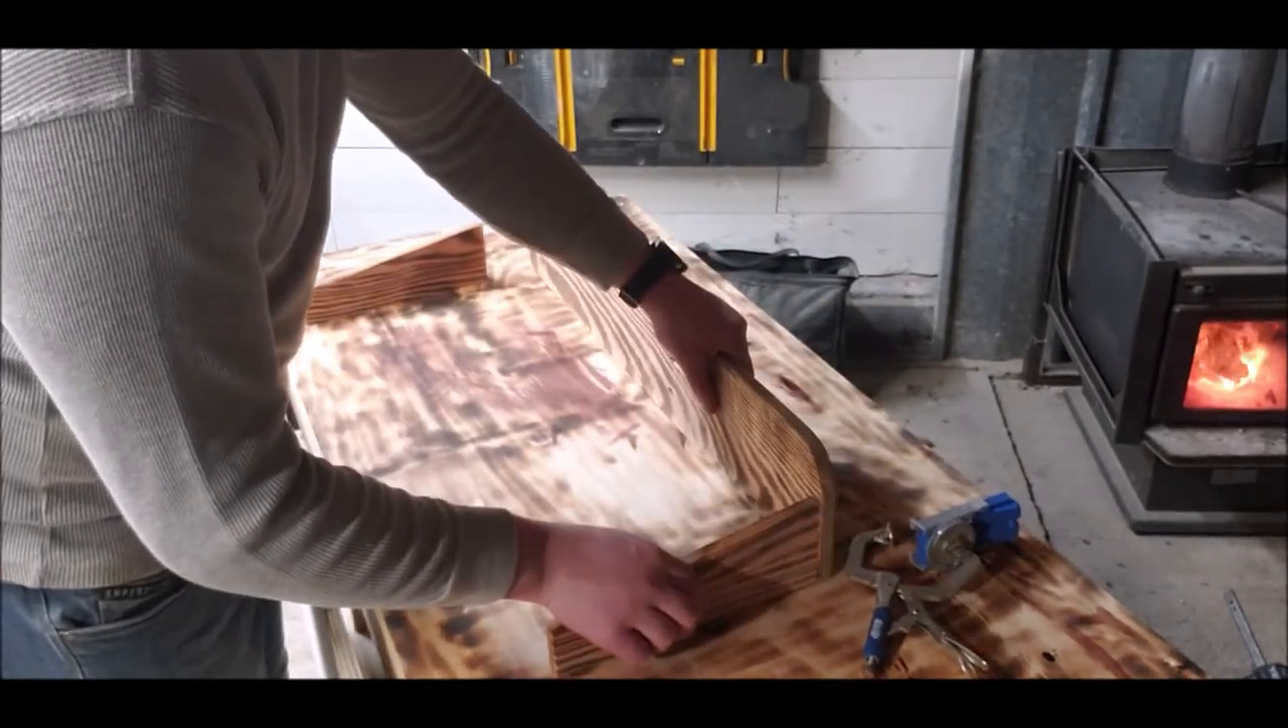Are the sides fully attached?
No.